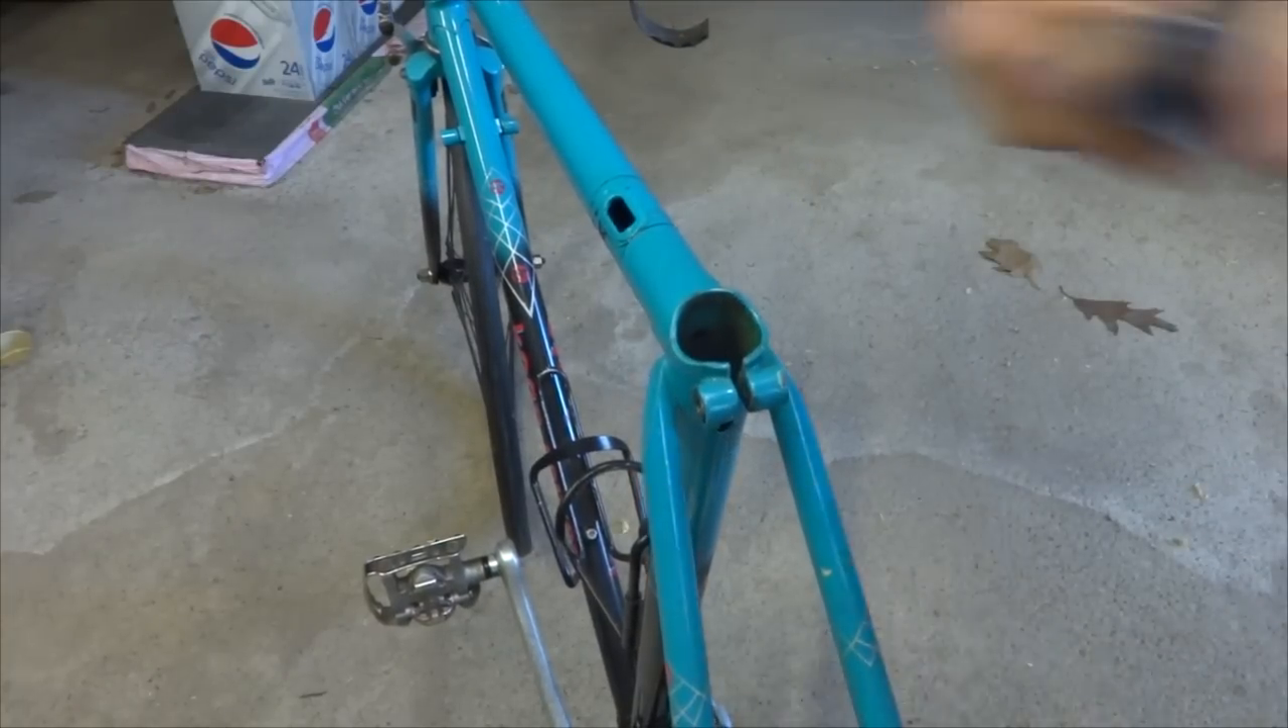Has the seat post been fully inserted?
No.